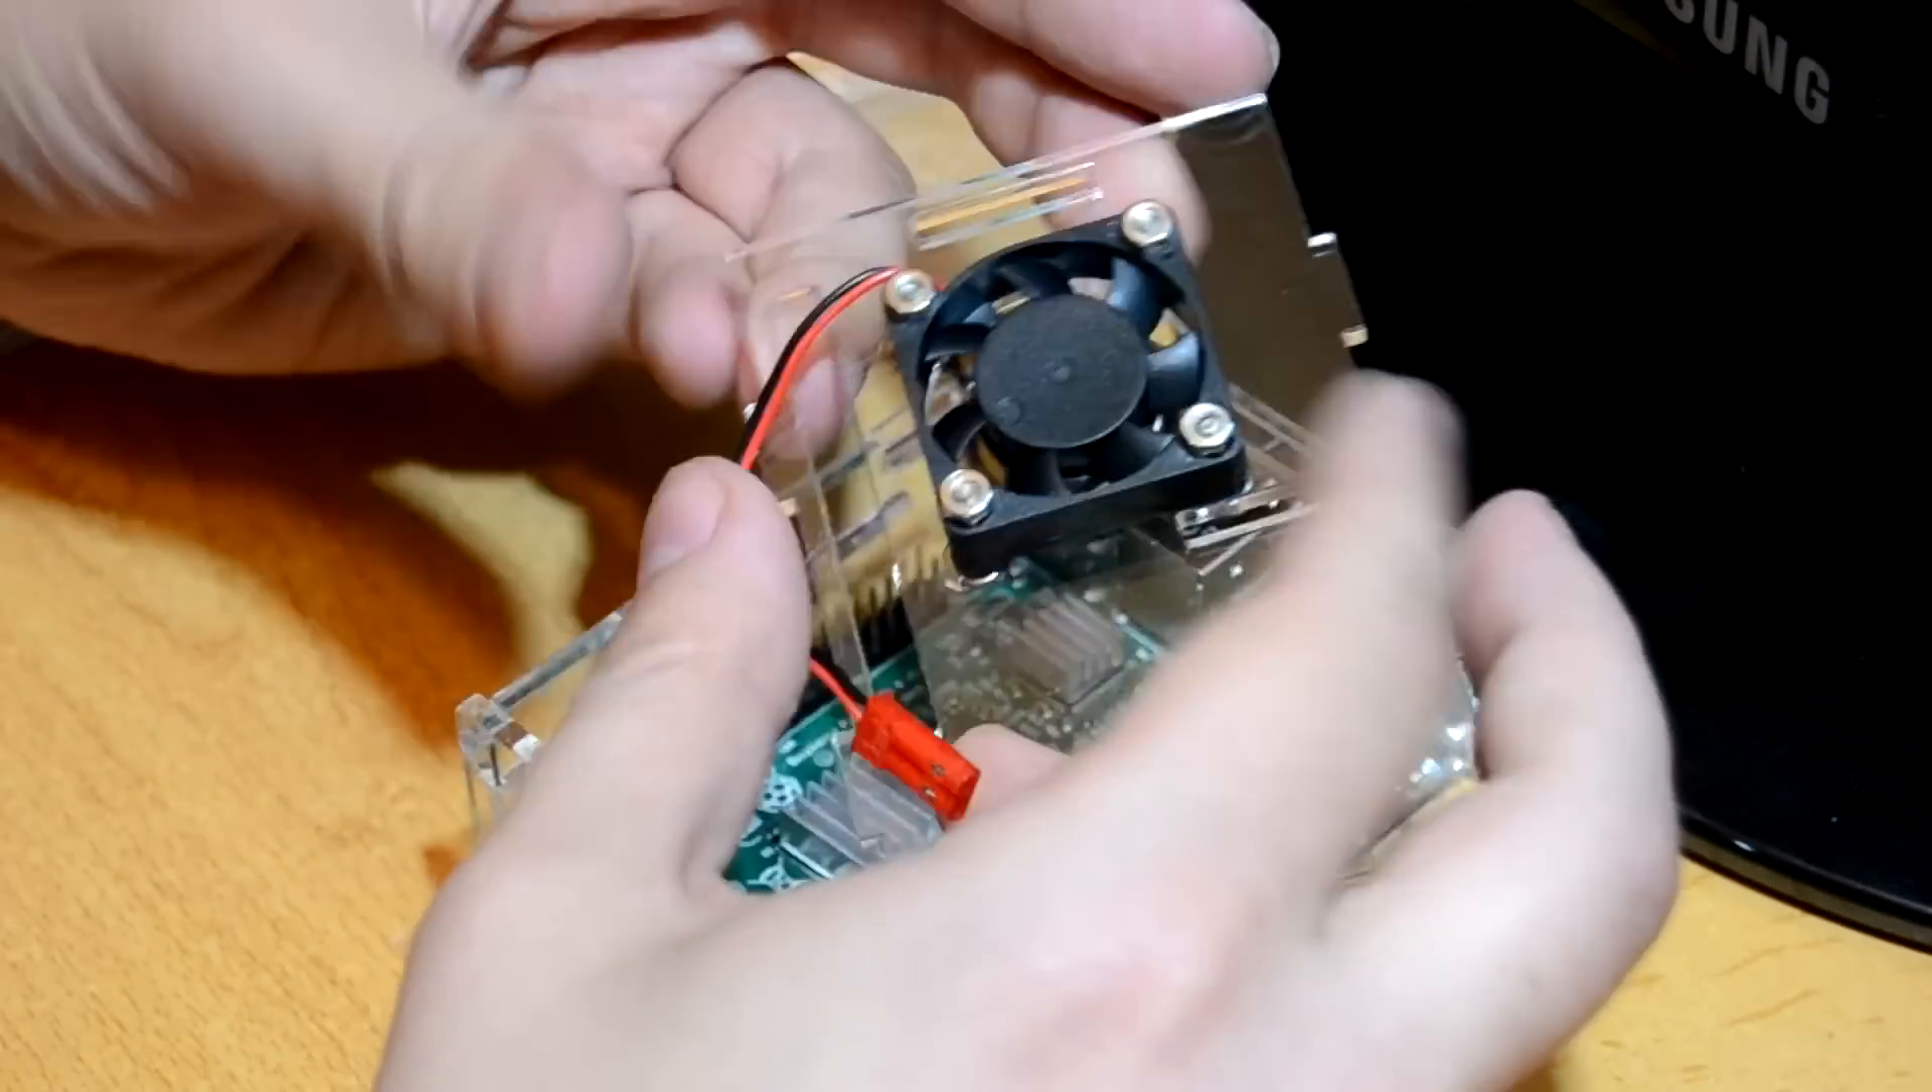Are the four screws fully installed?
Yes.